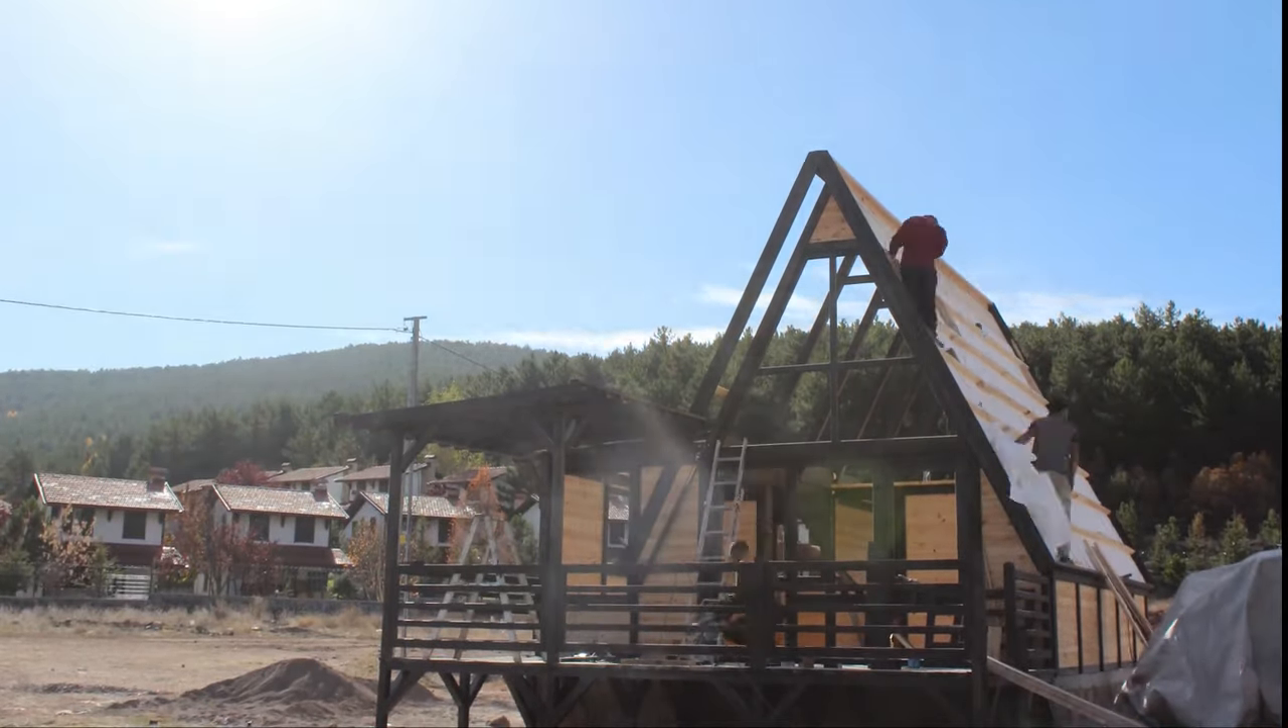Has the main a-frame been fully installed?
Yes.